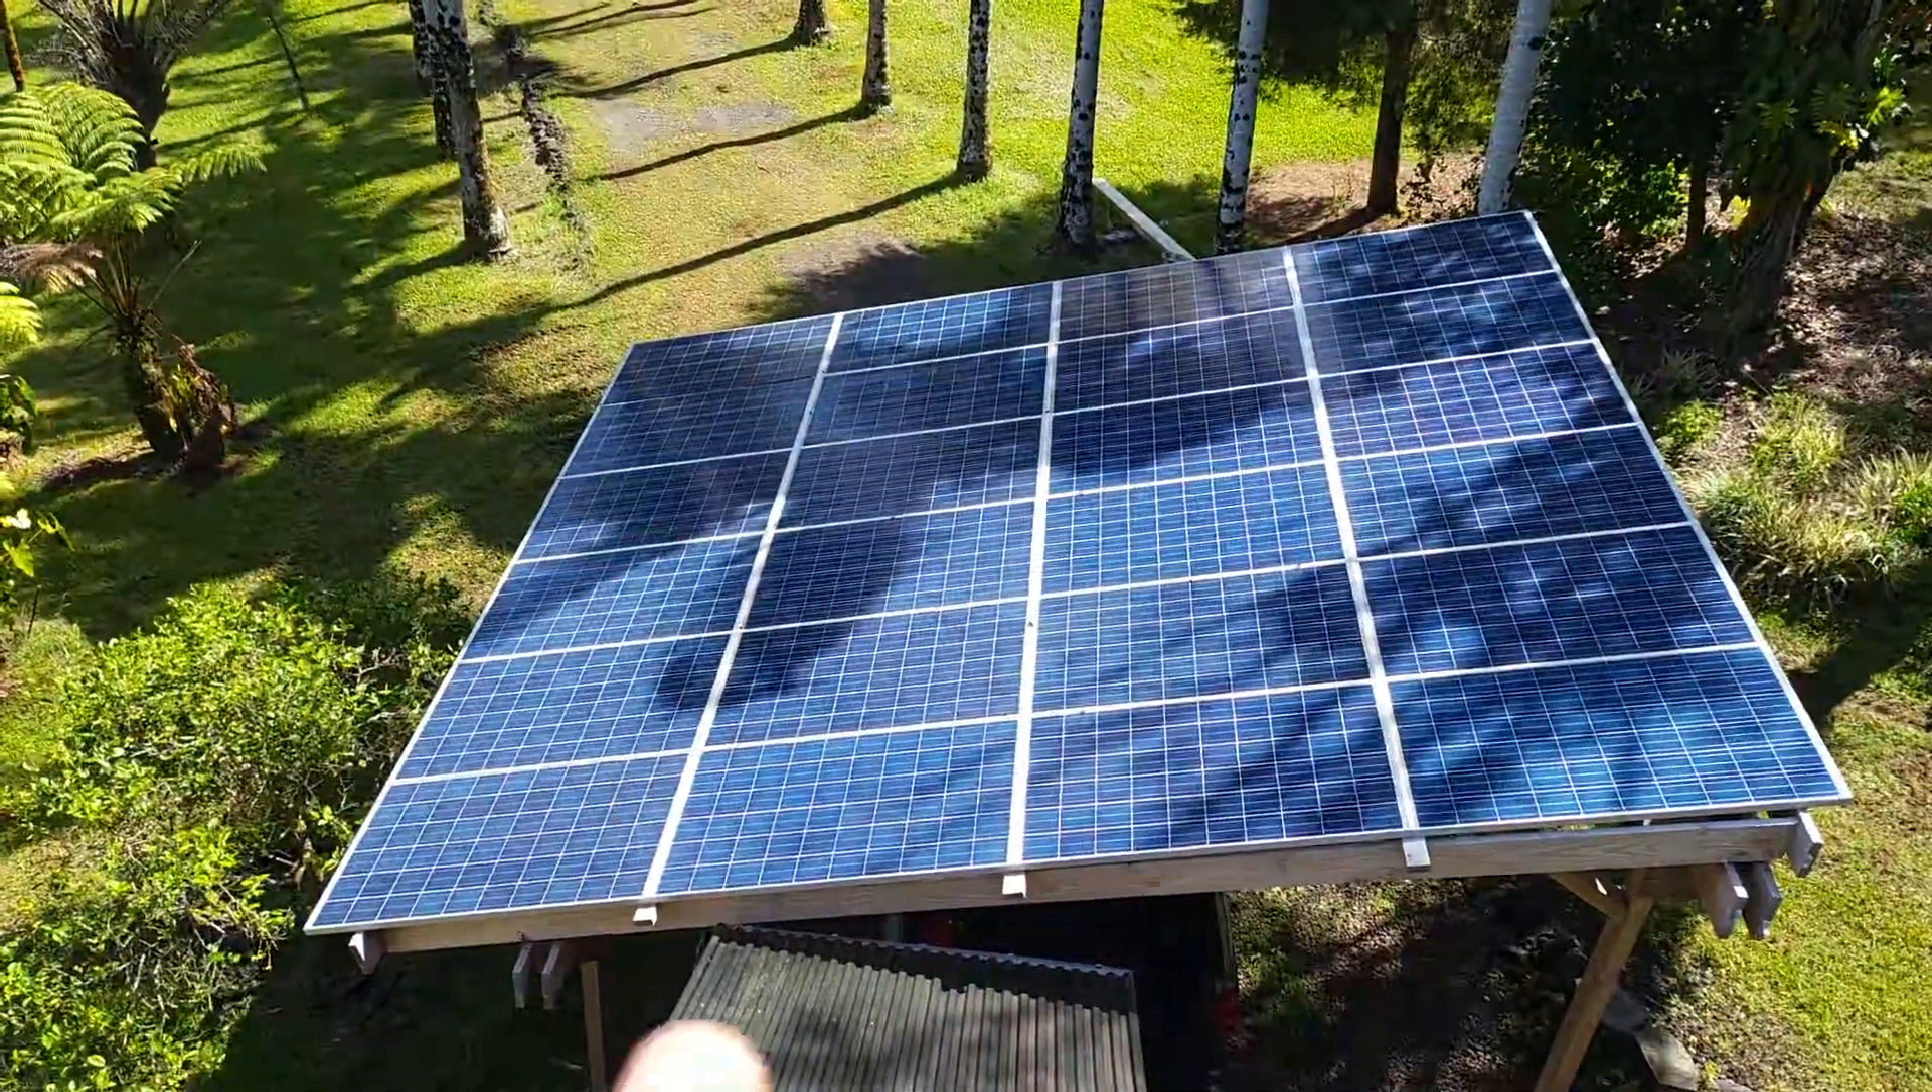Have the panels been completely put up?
Yes.